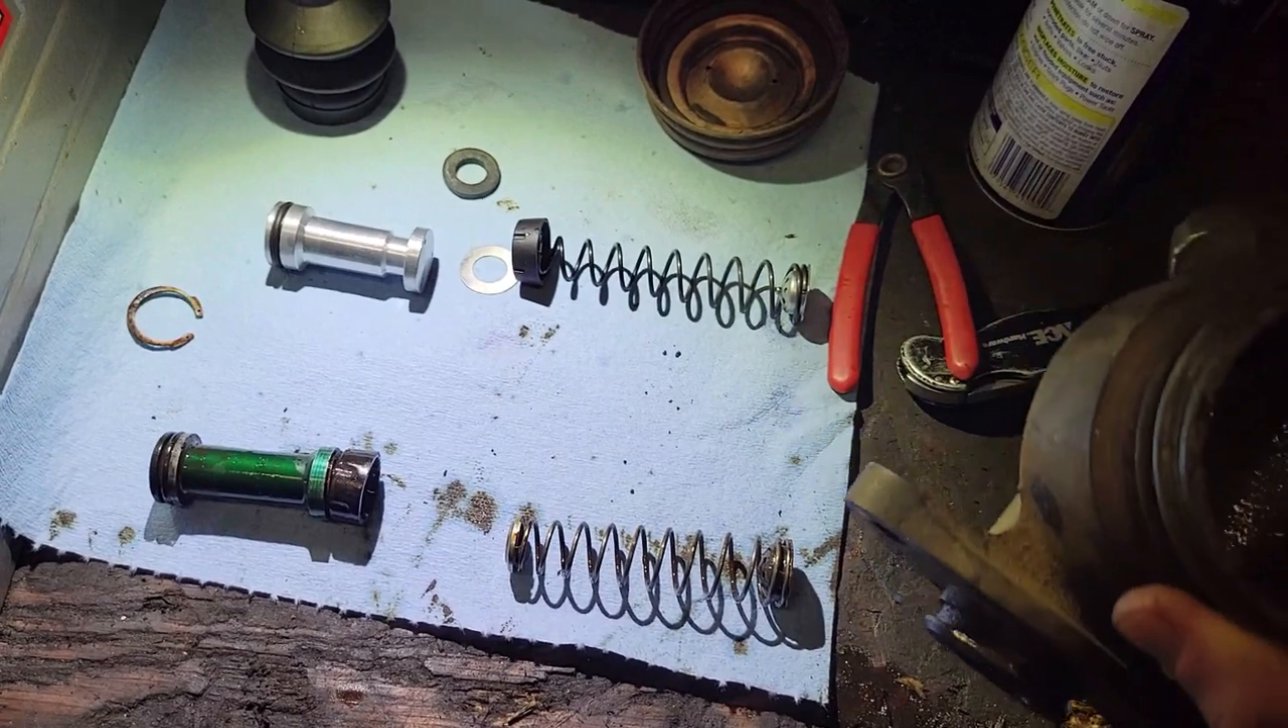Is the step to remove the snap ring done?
Yes.